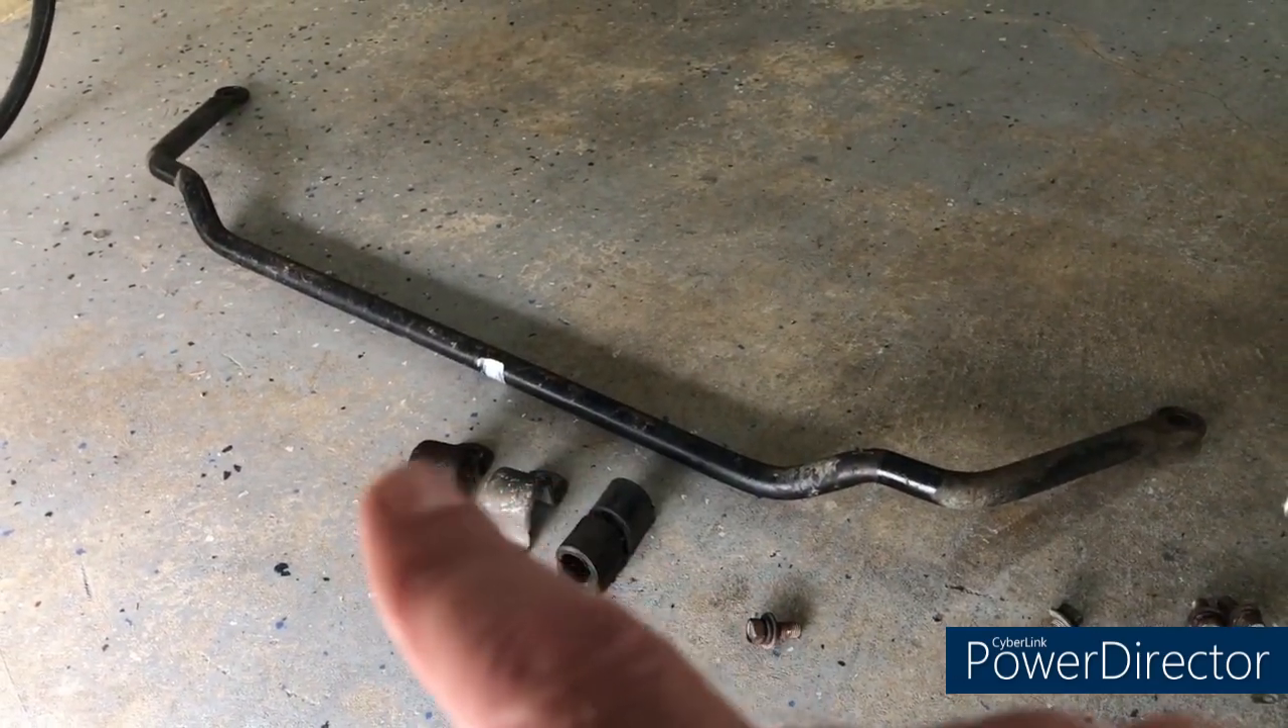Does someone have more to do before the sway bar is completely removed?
No.